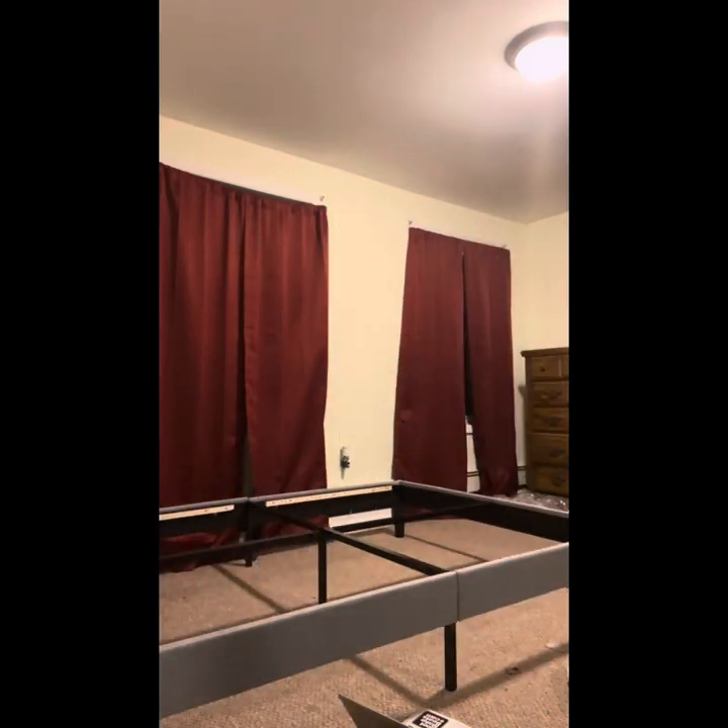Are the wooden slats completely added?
No.